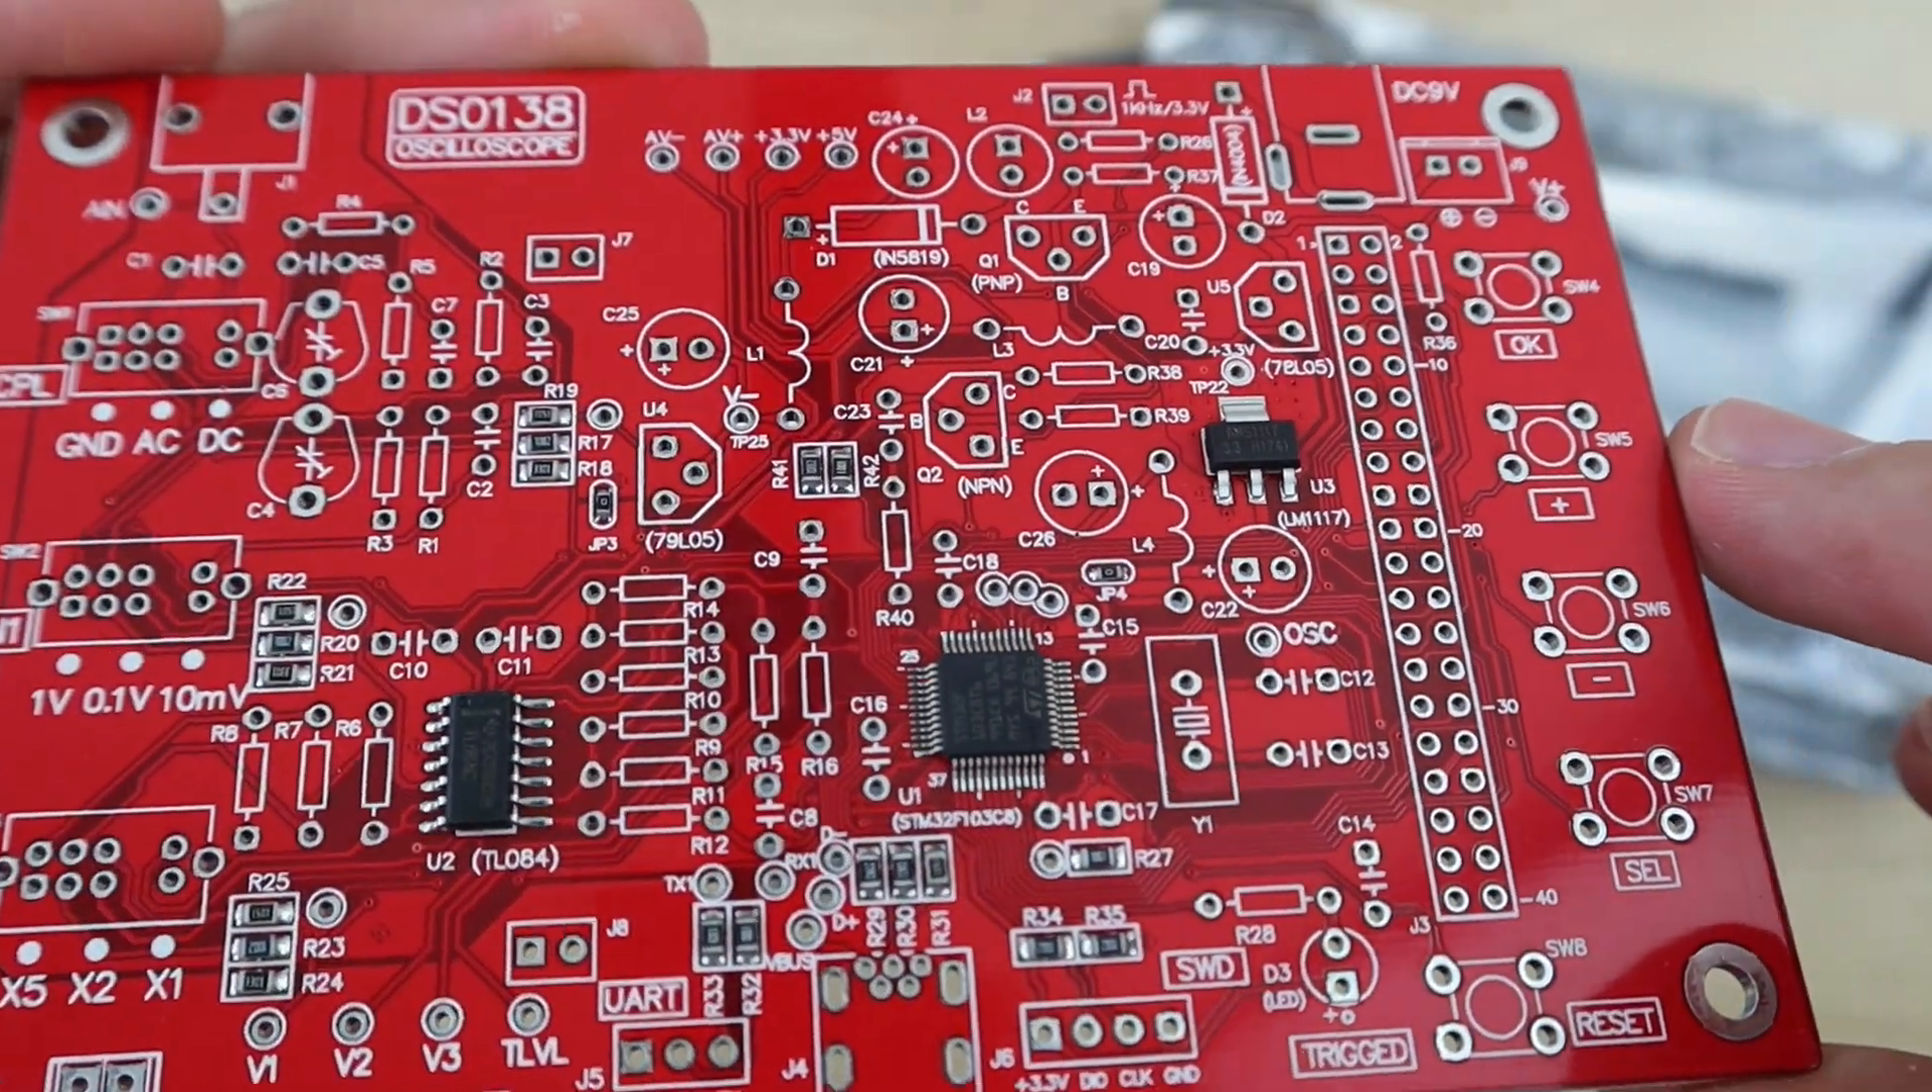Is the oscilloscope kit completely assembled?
No.